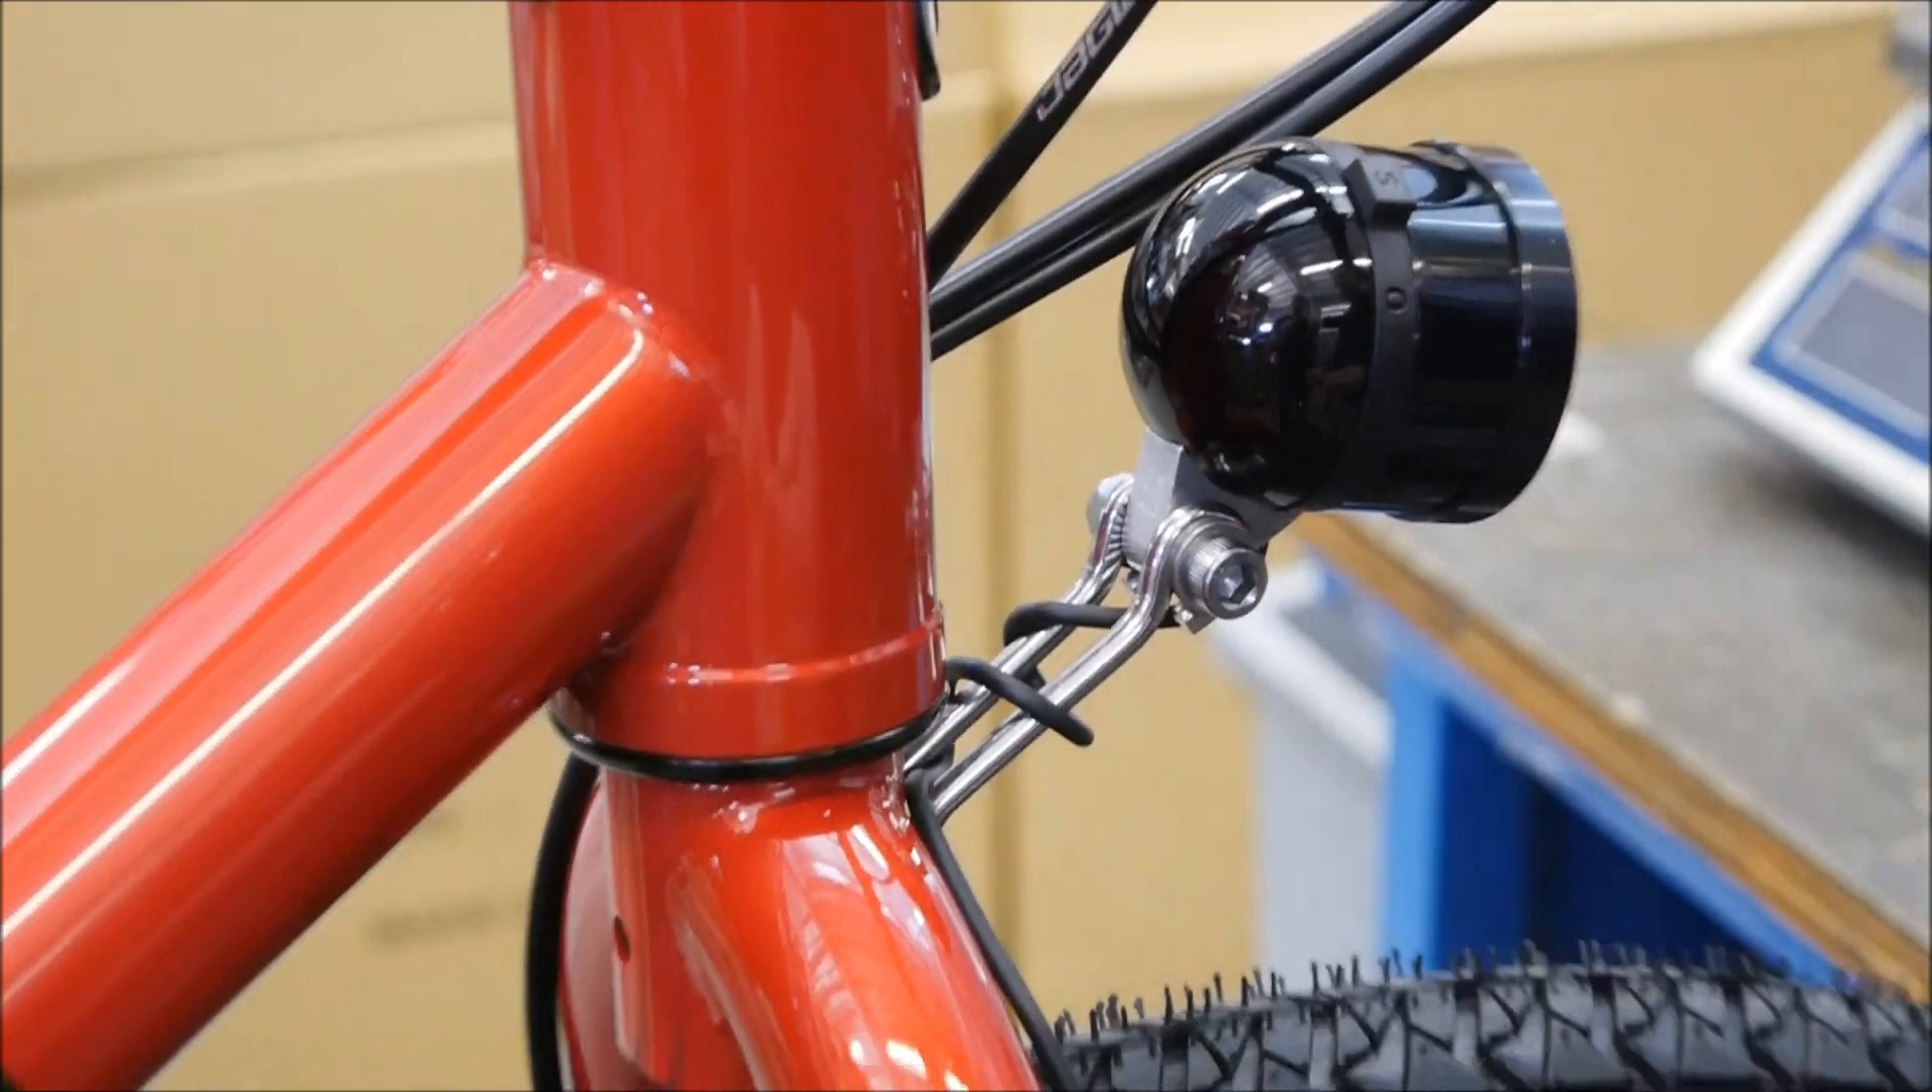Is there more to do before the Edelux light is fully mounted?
No.